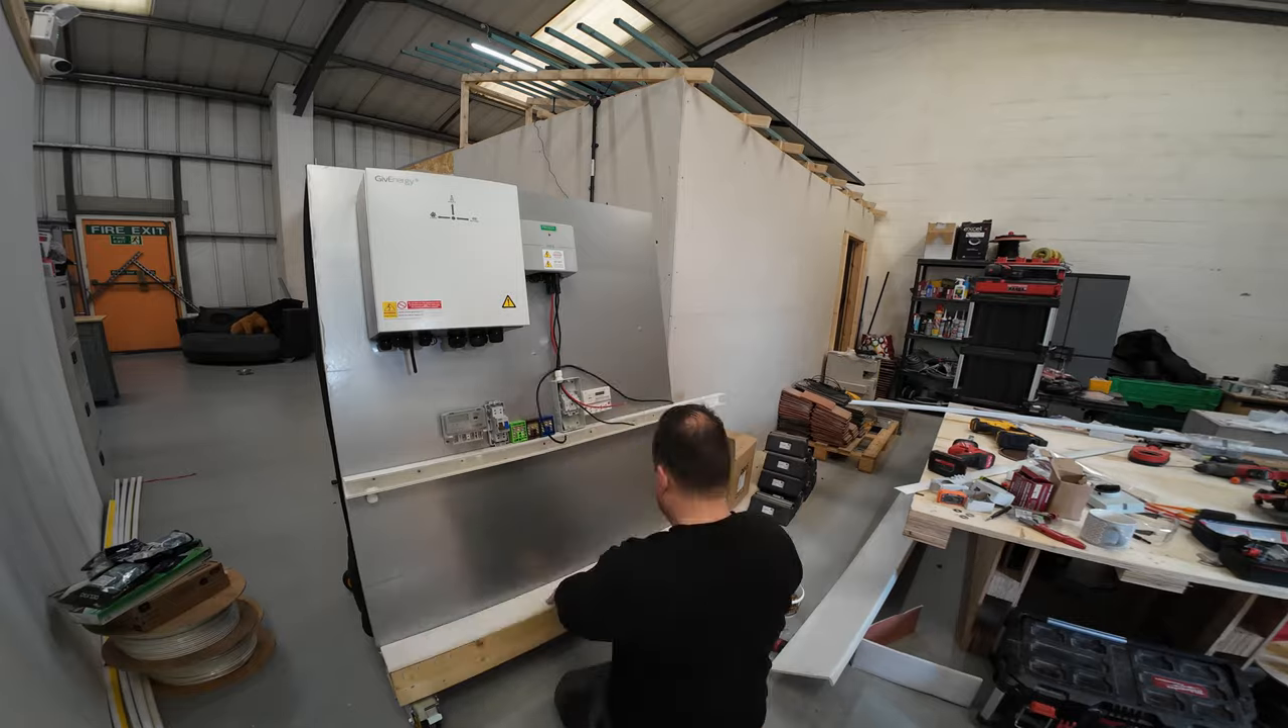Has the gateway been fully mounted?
Yes.